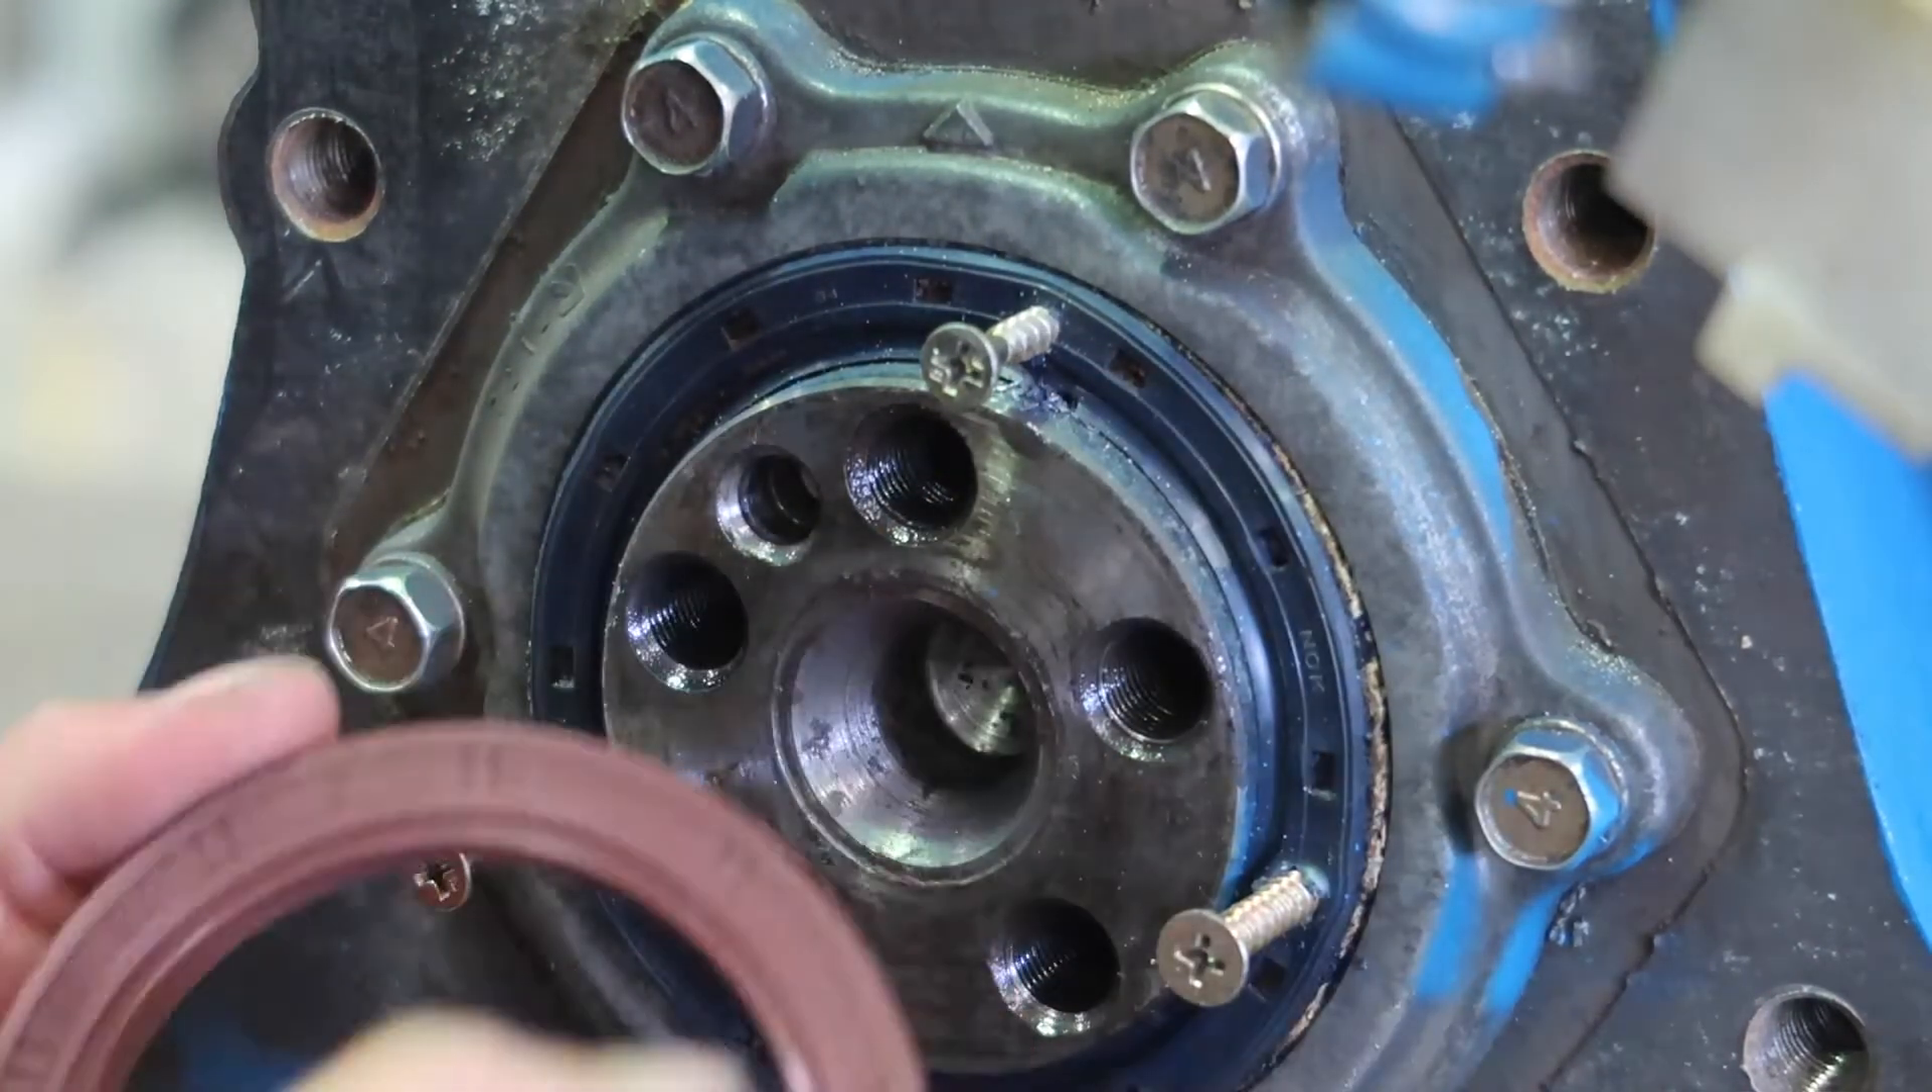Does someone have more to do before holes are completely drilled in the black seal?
No.